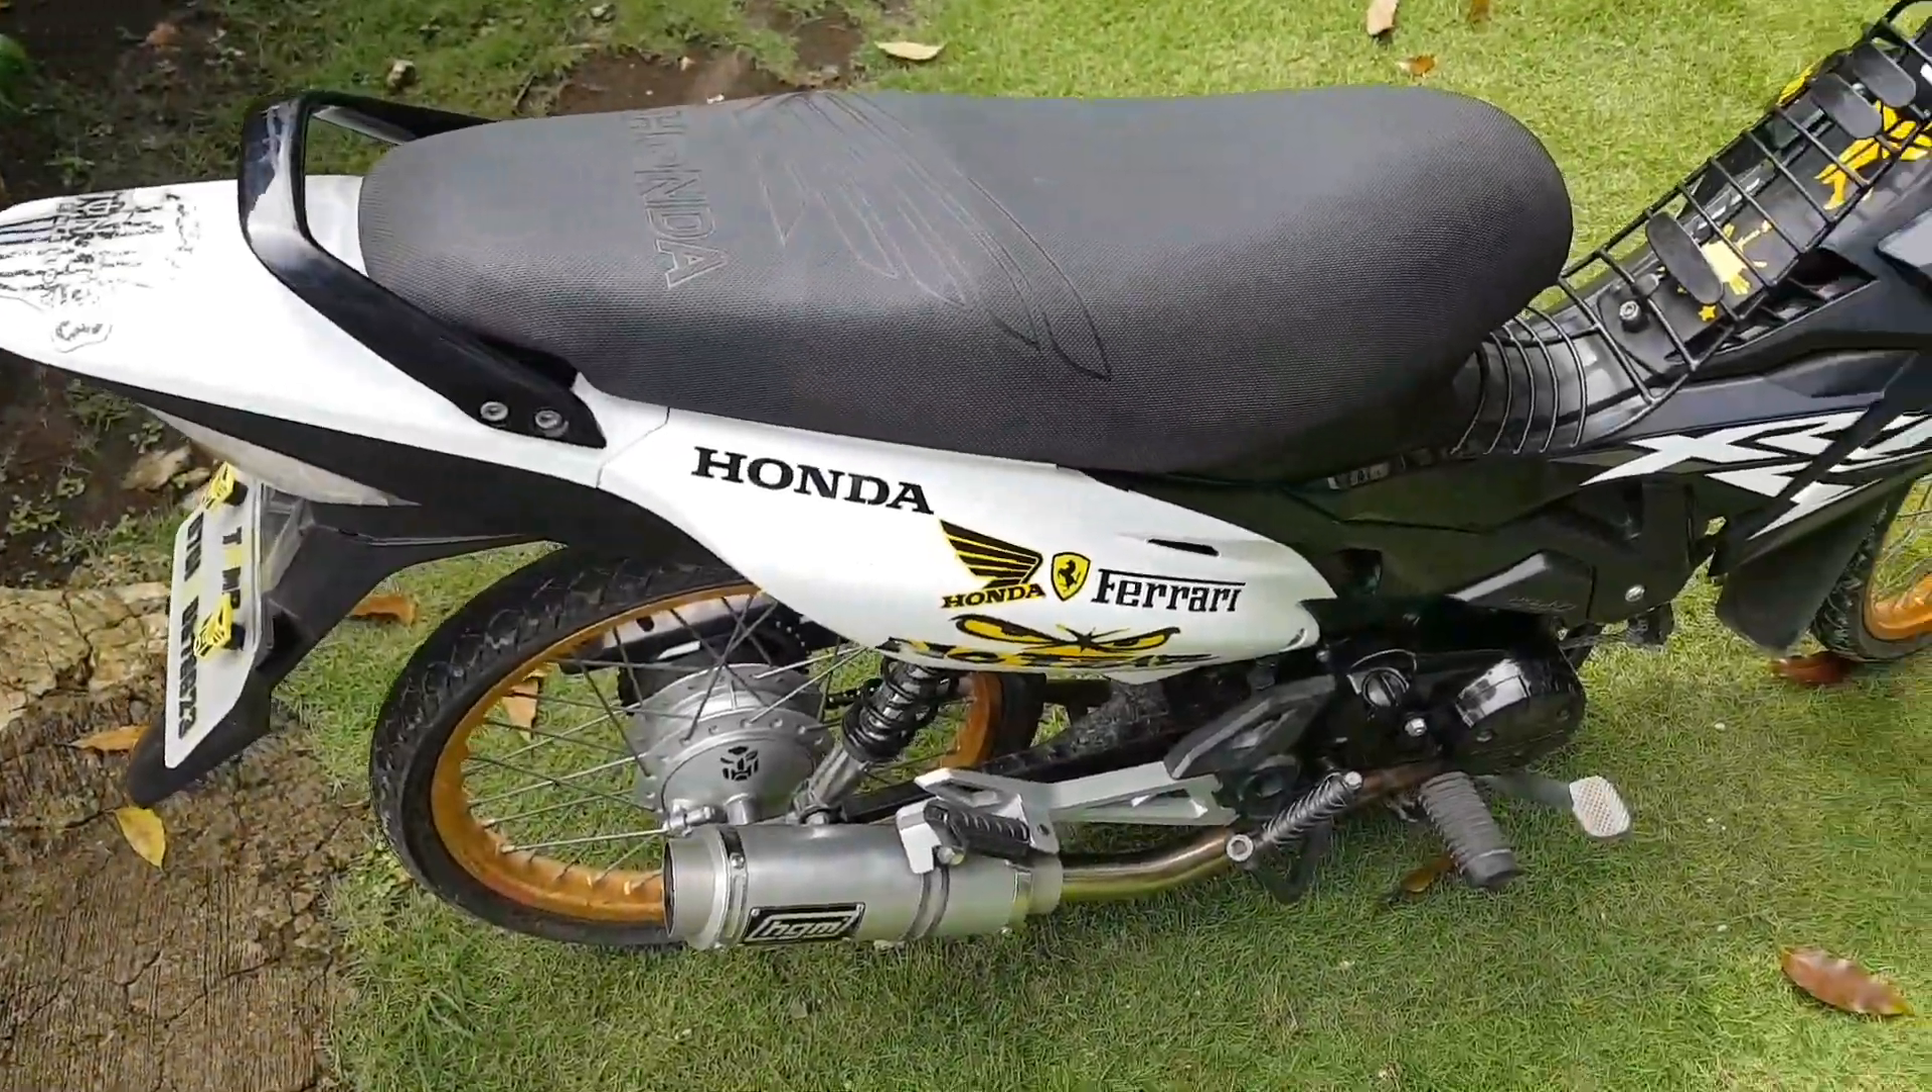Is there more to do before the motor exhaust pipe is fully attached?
No.